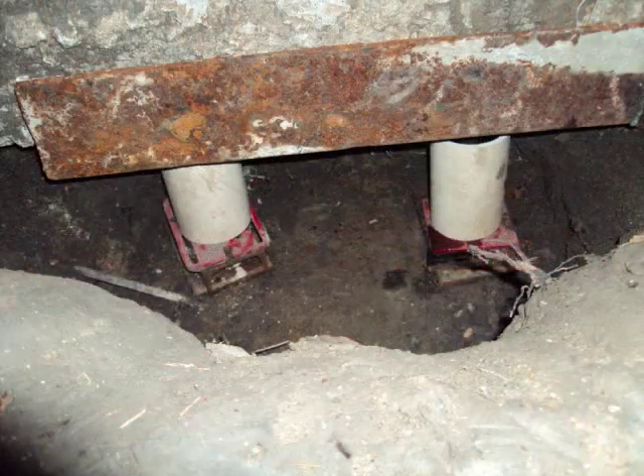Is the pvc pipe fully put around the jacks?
Yes.